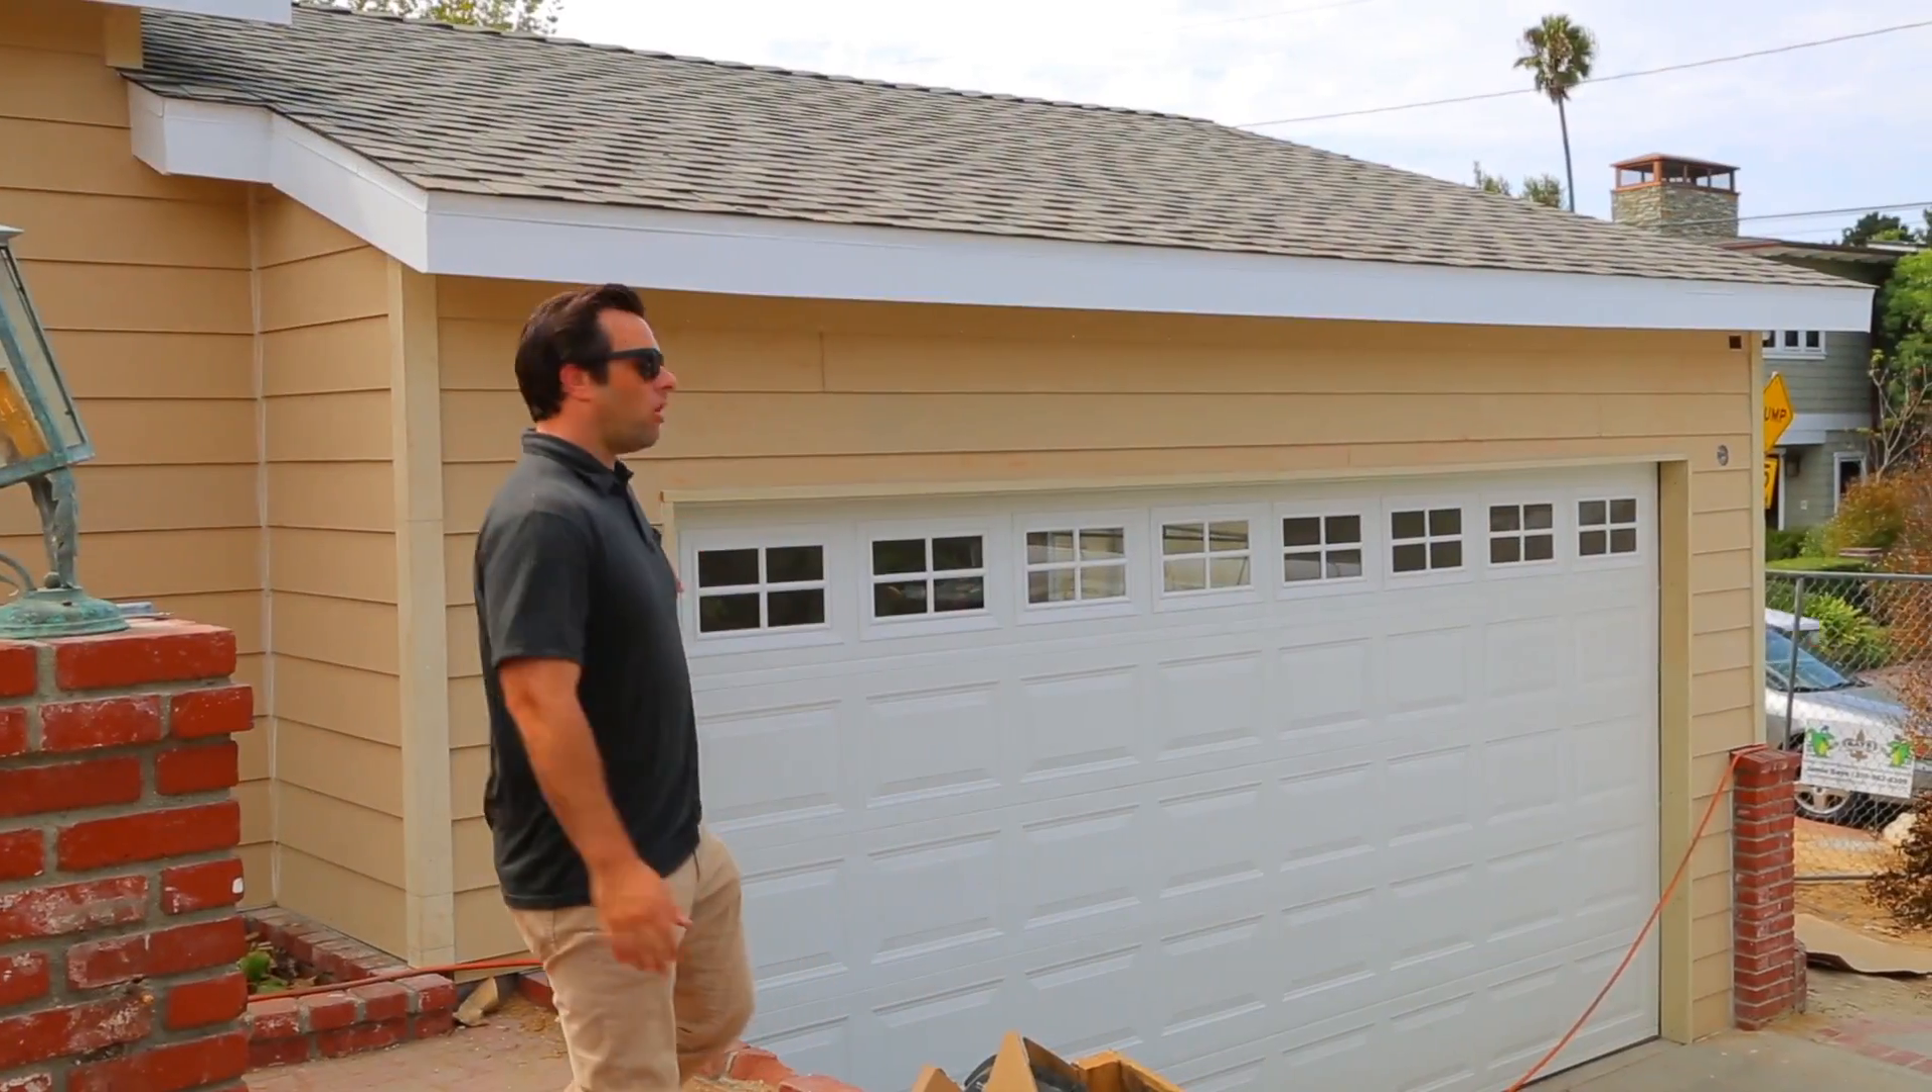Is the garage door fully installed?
Yes.